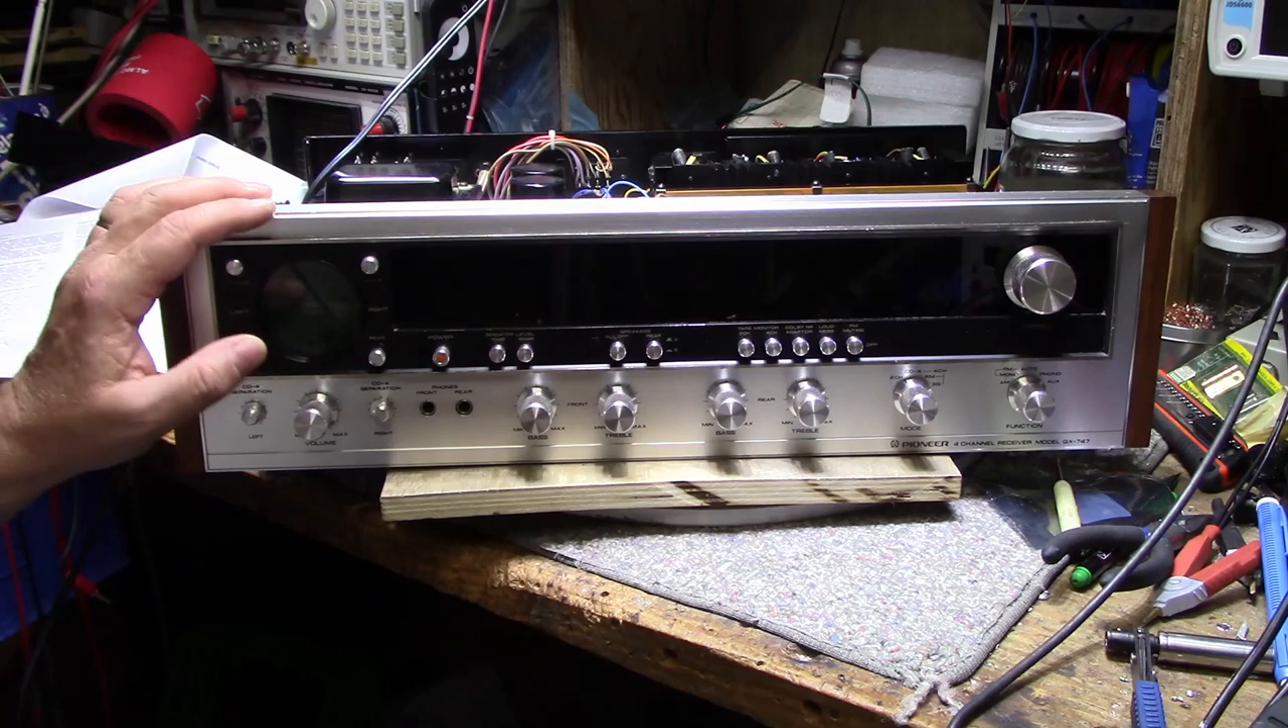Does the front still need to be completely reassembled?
No.